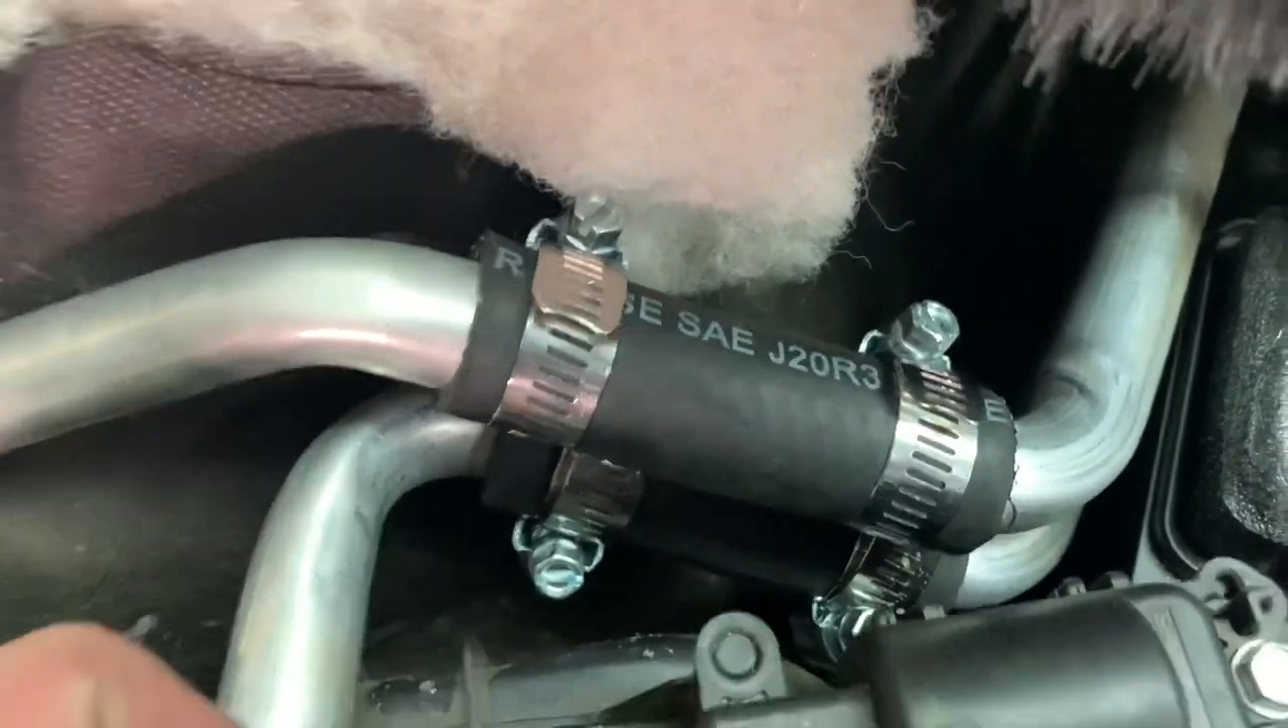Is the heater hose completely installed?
Yes.